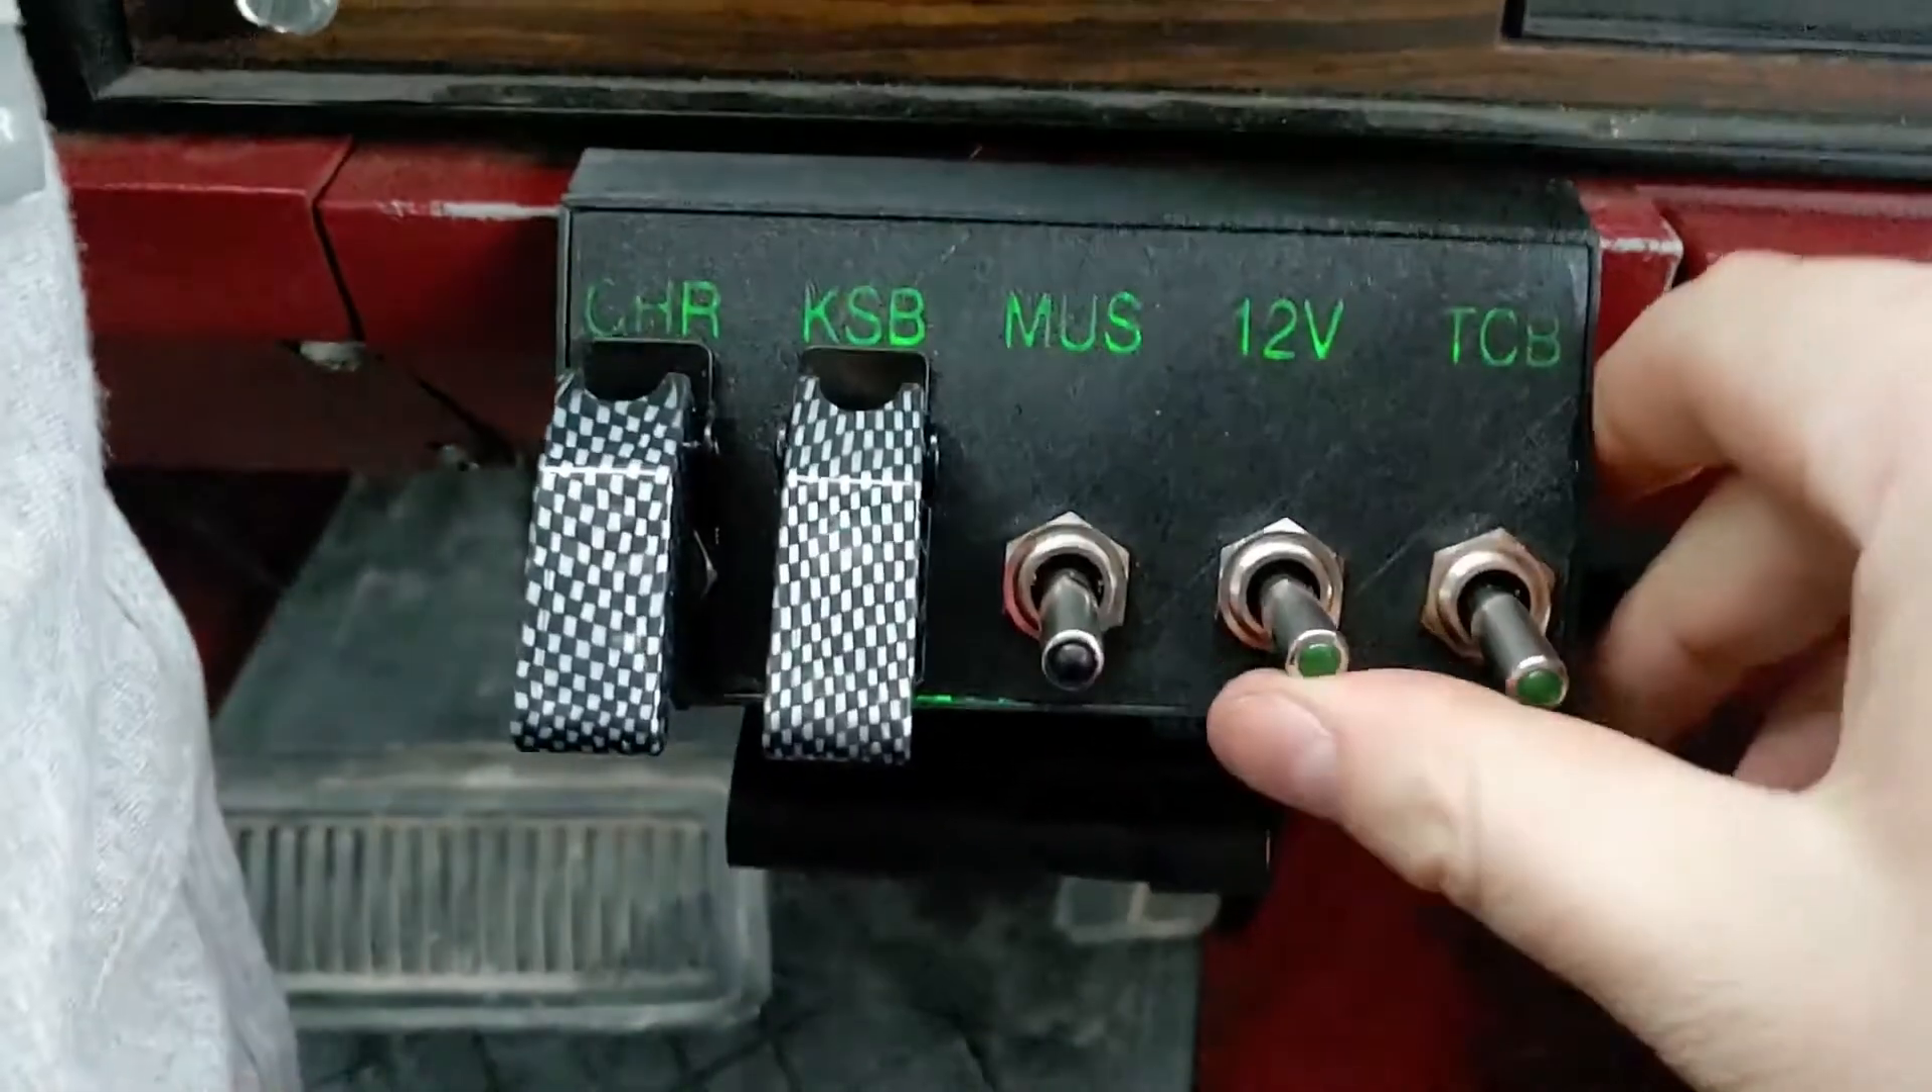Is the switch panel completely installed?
Yes.